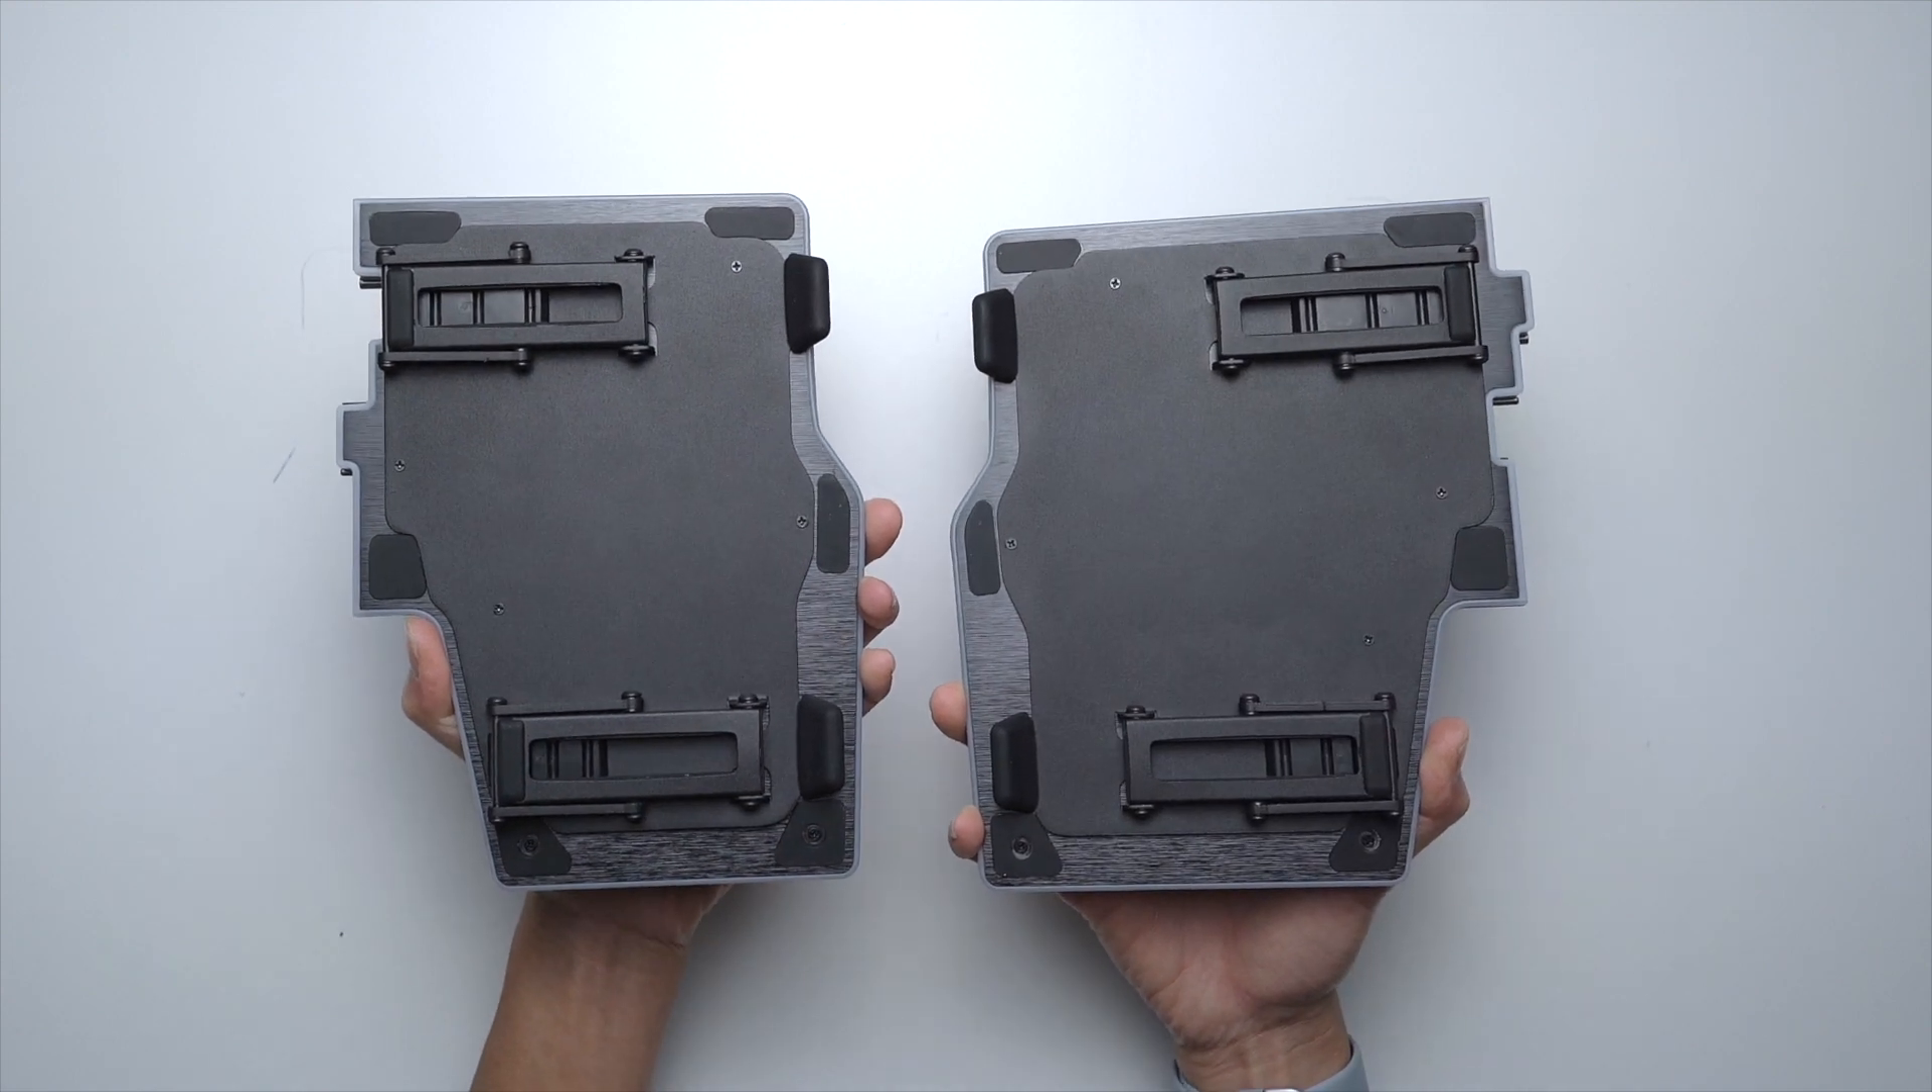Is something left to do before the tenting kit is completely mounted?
No.